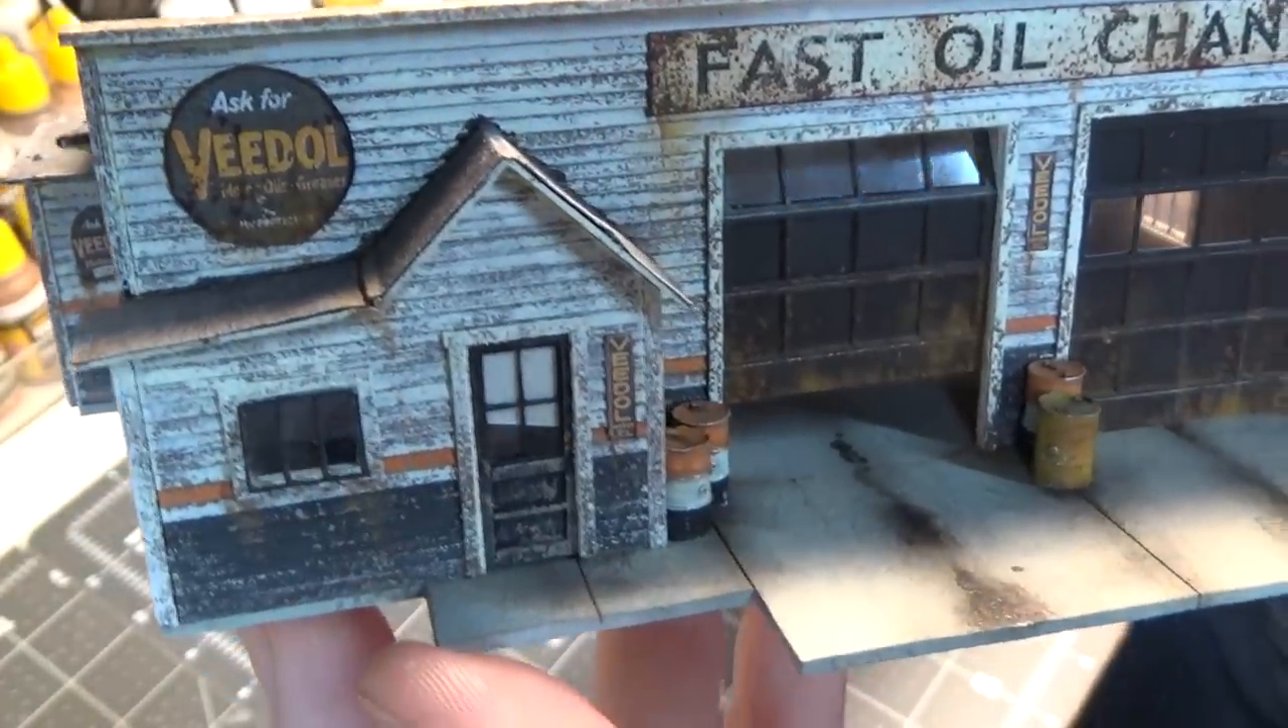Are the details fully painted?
Yes.